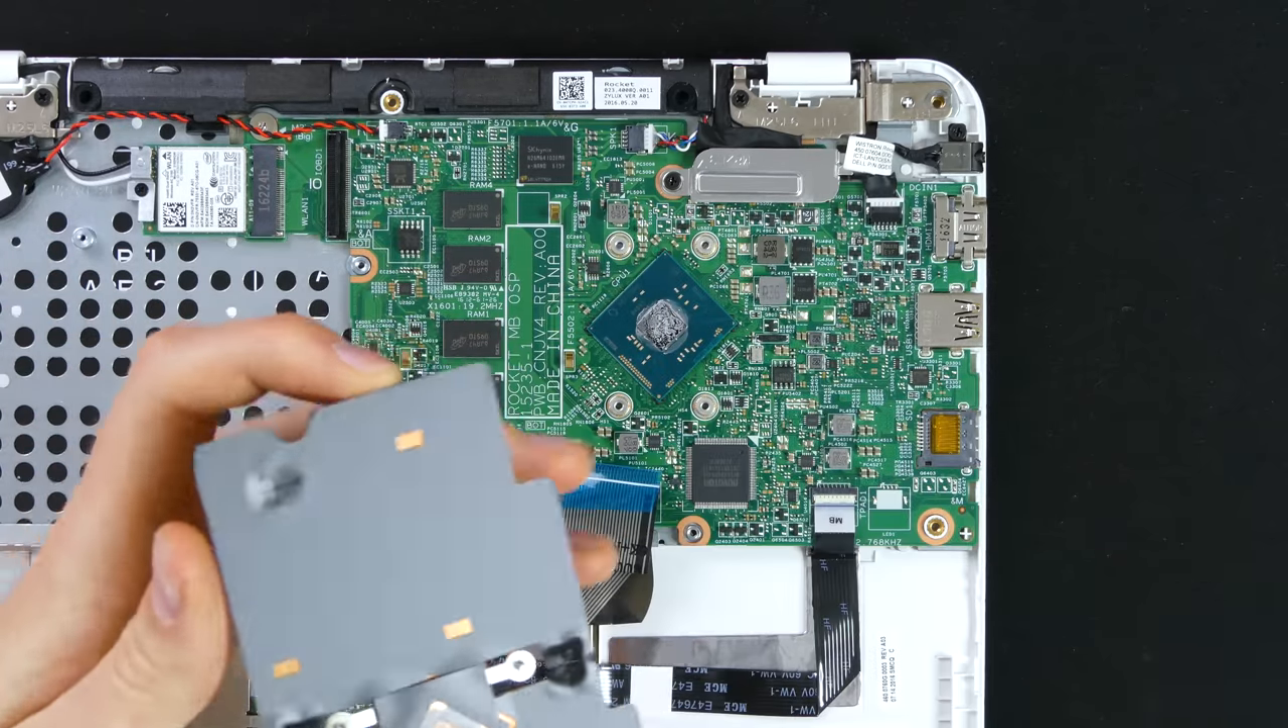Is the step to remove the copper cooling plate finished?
Yes.